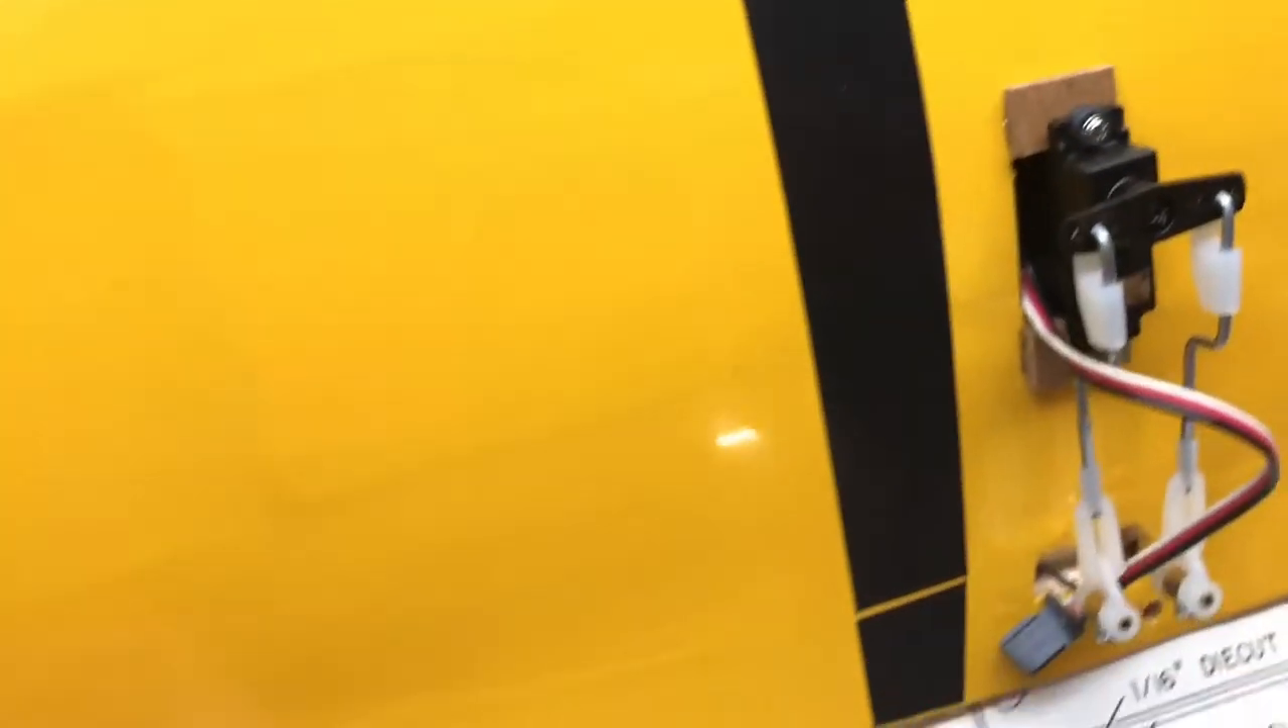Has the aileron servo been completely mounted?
Yes.